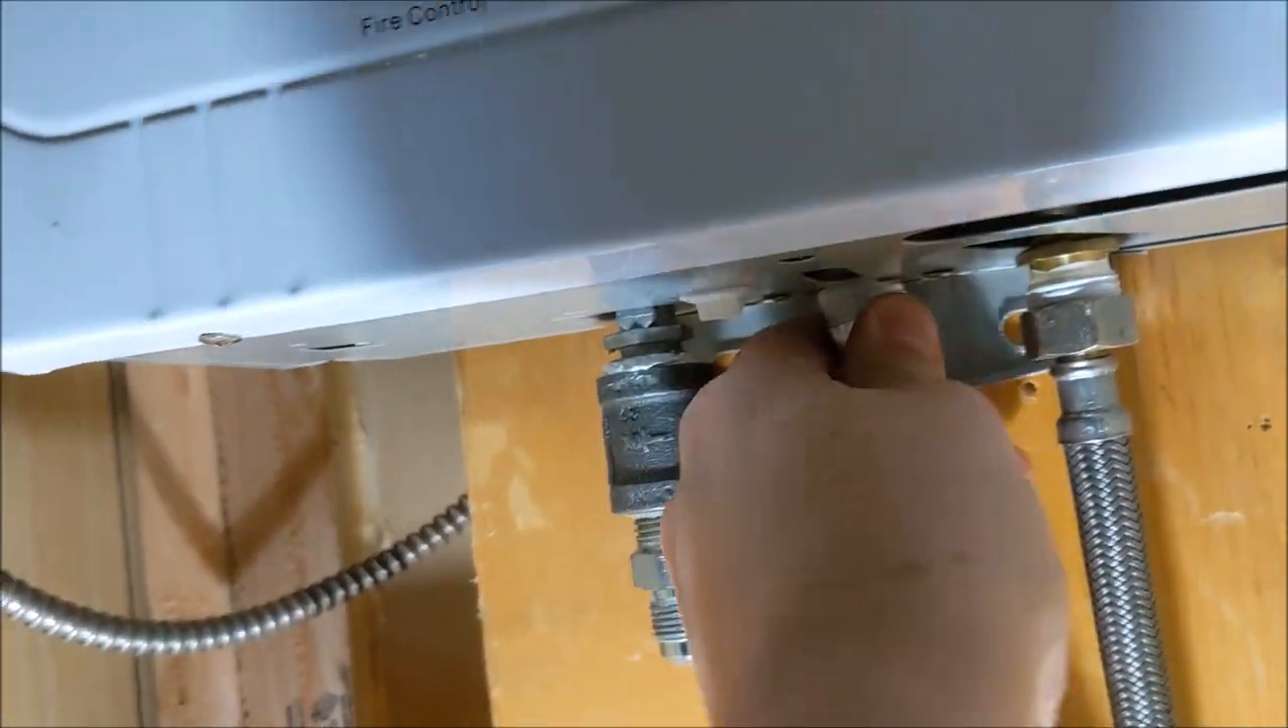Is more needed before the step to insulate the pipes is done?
Yes.